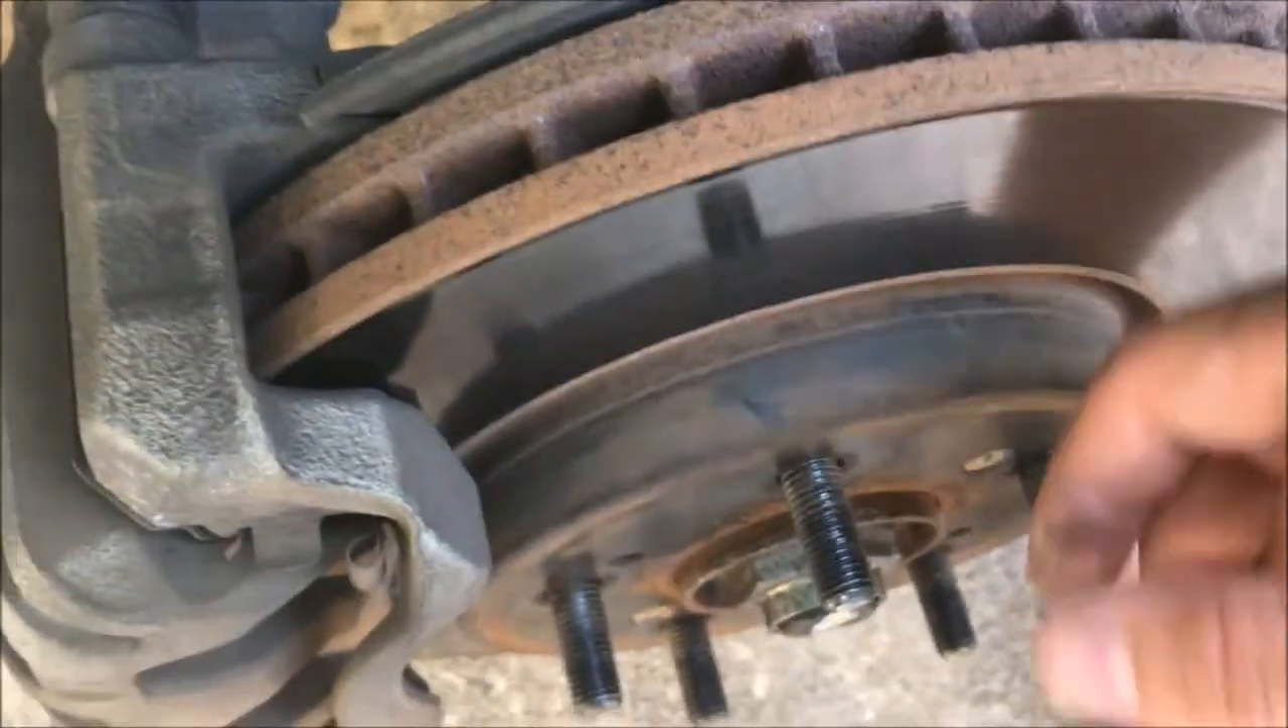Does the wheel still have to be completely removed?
No.